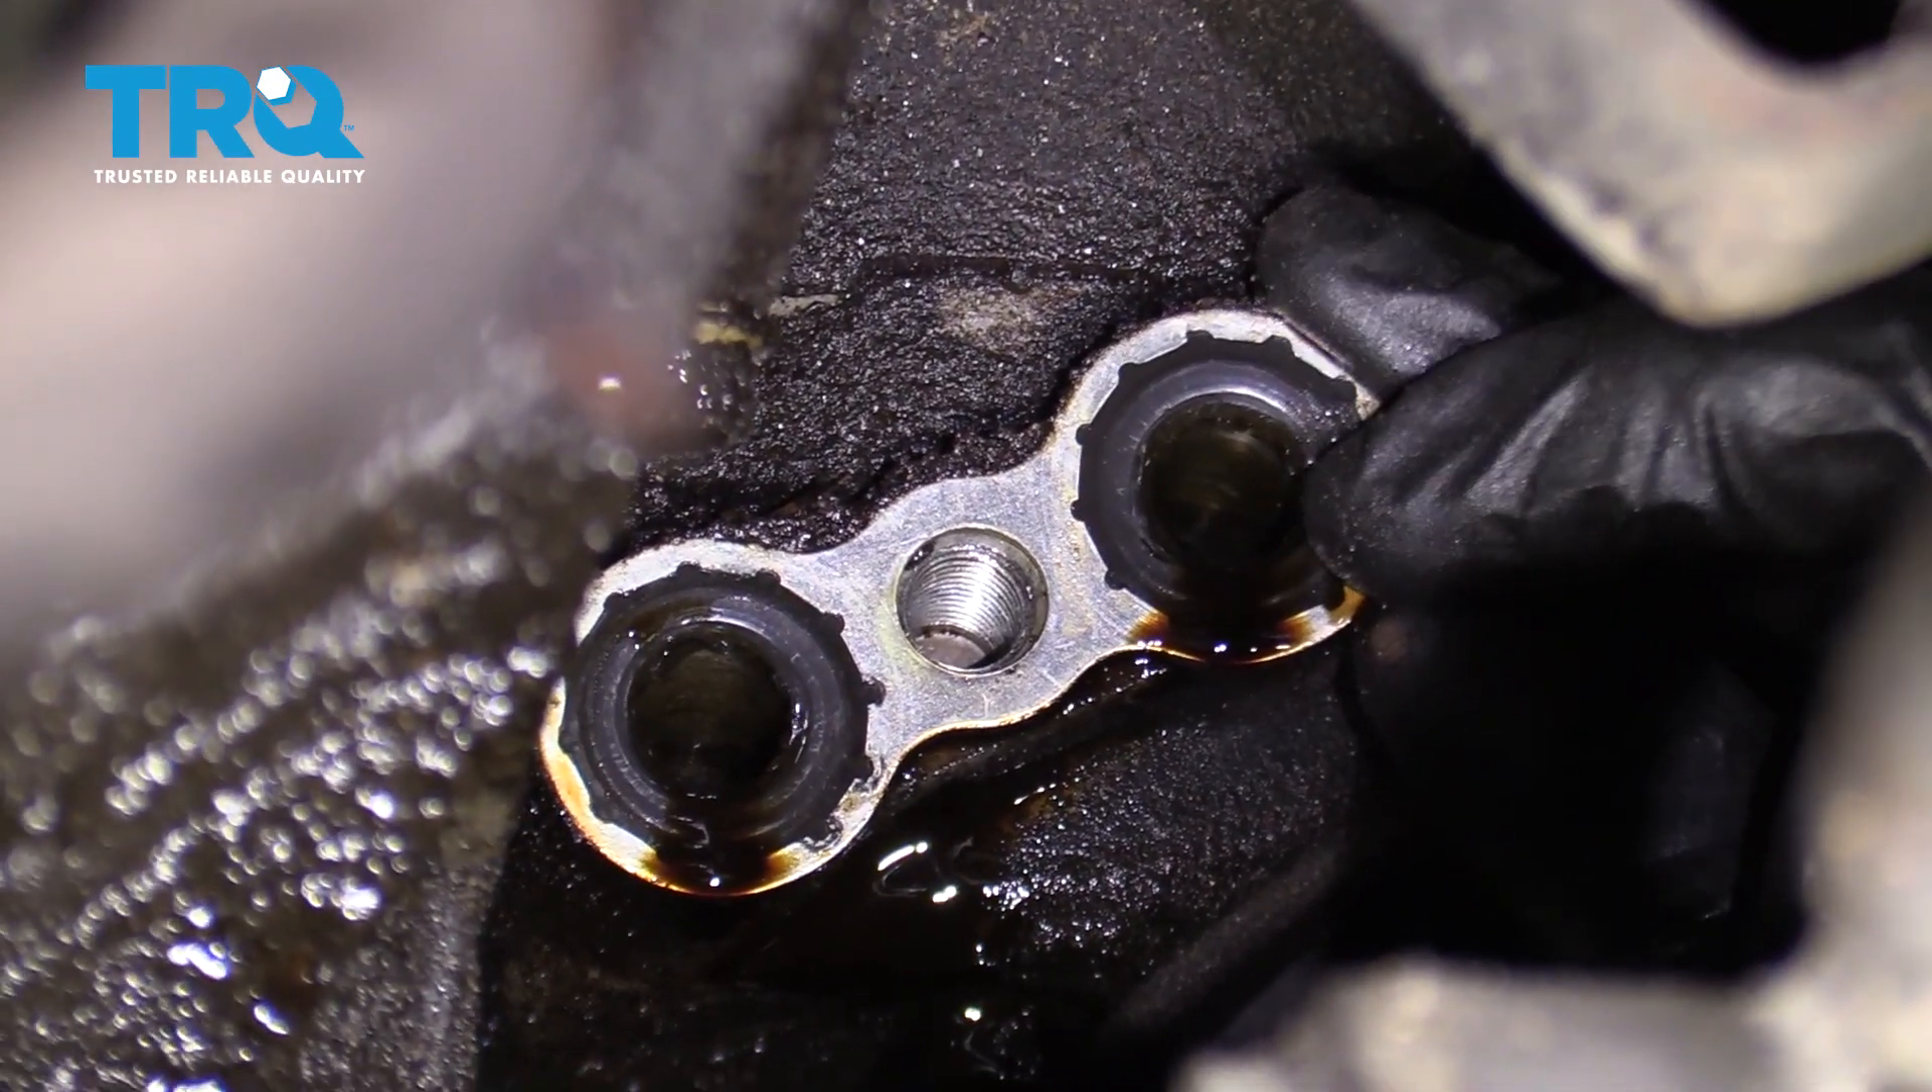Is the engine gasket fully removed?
No.